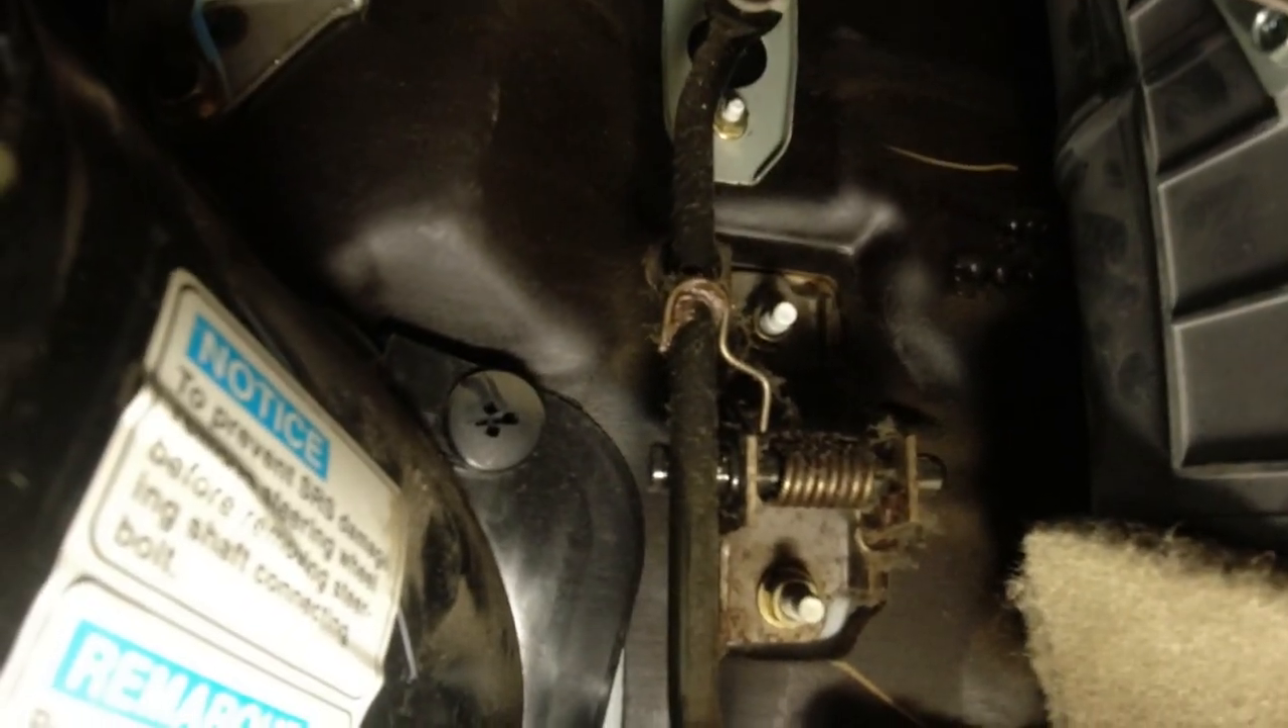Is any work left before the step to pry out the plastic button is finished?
Yes.